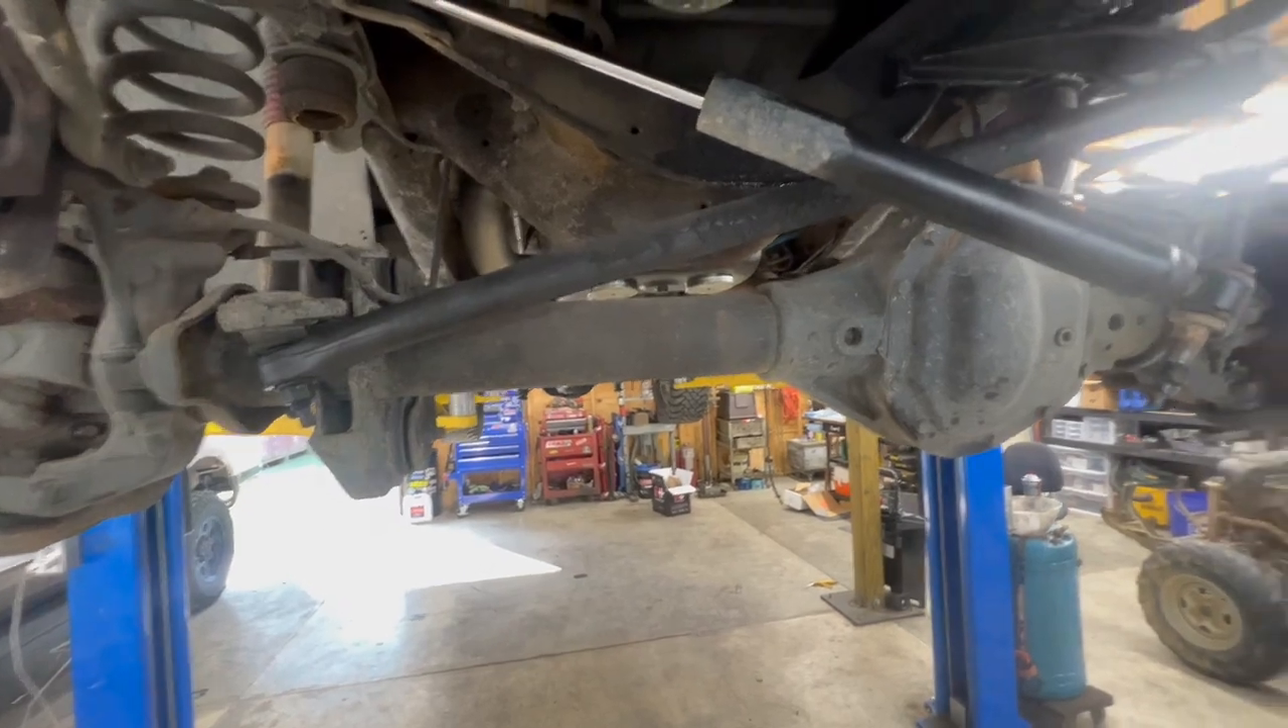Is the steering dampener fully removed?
No.